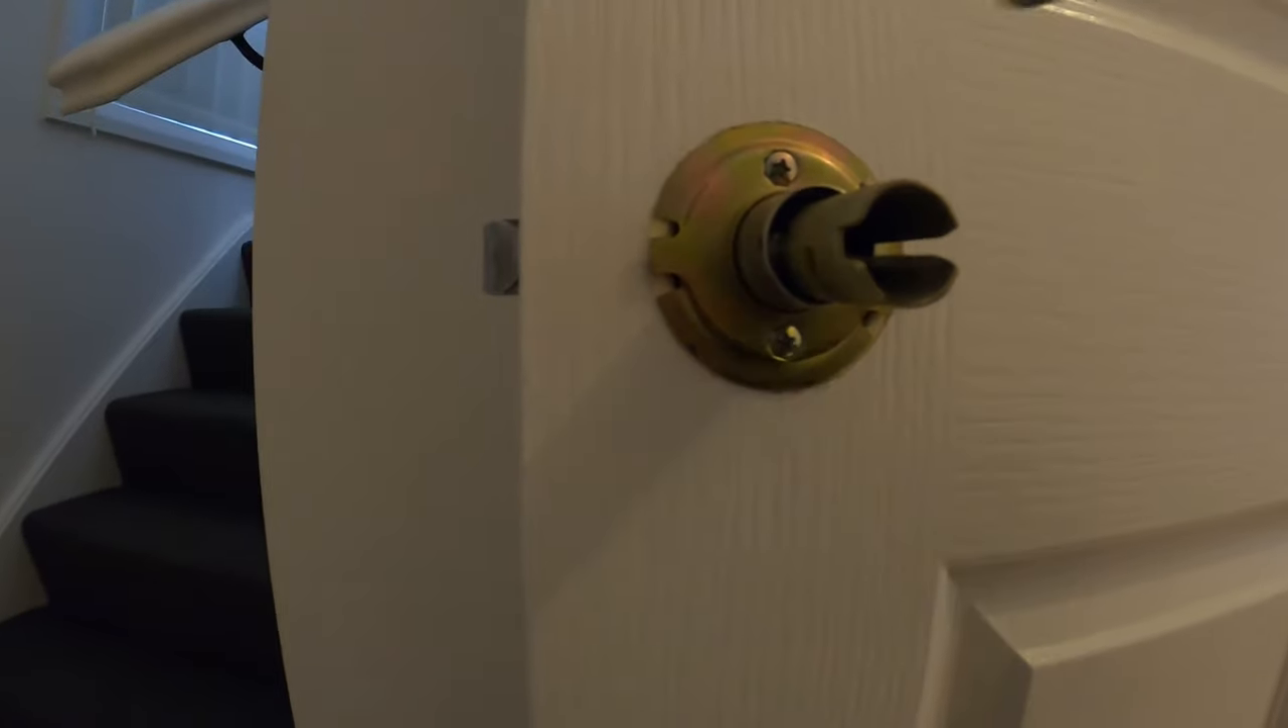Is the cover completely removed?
Yes.